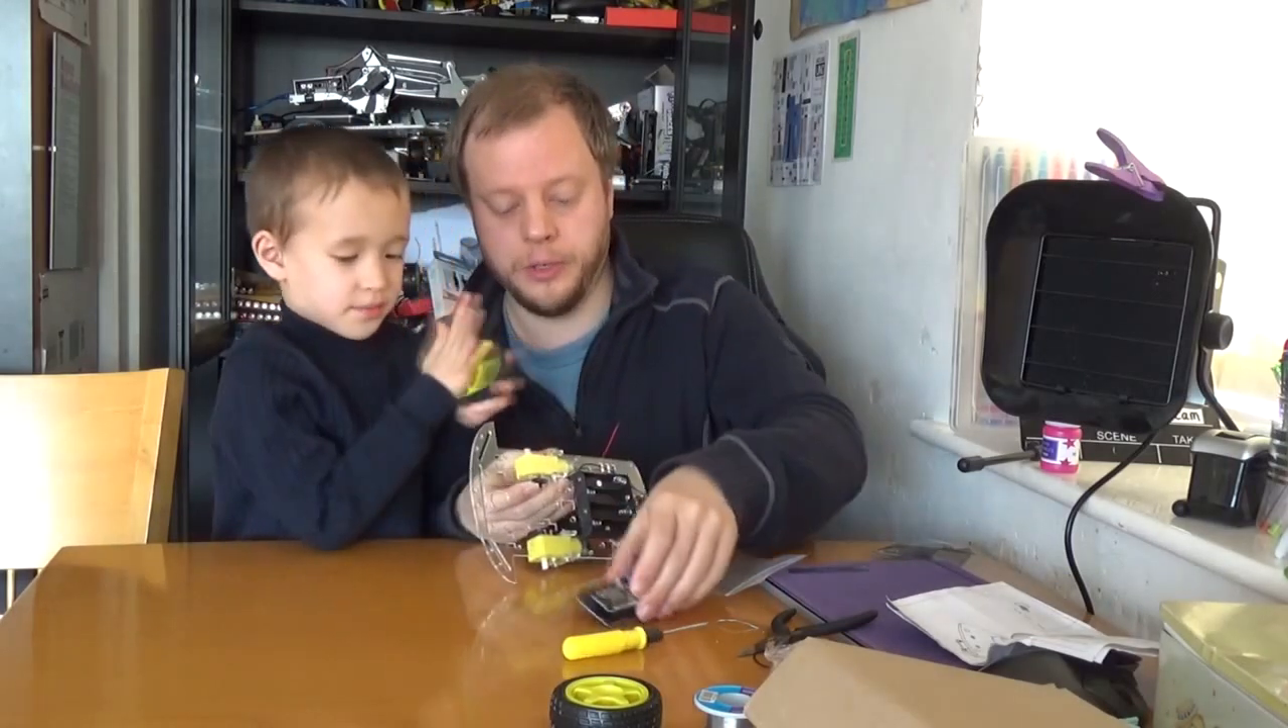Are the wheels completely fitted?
No.